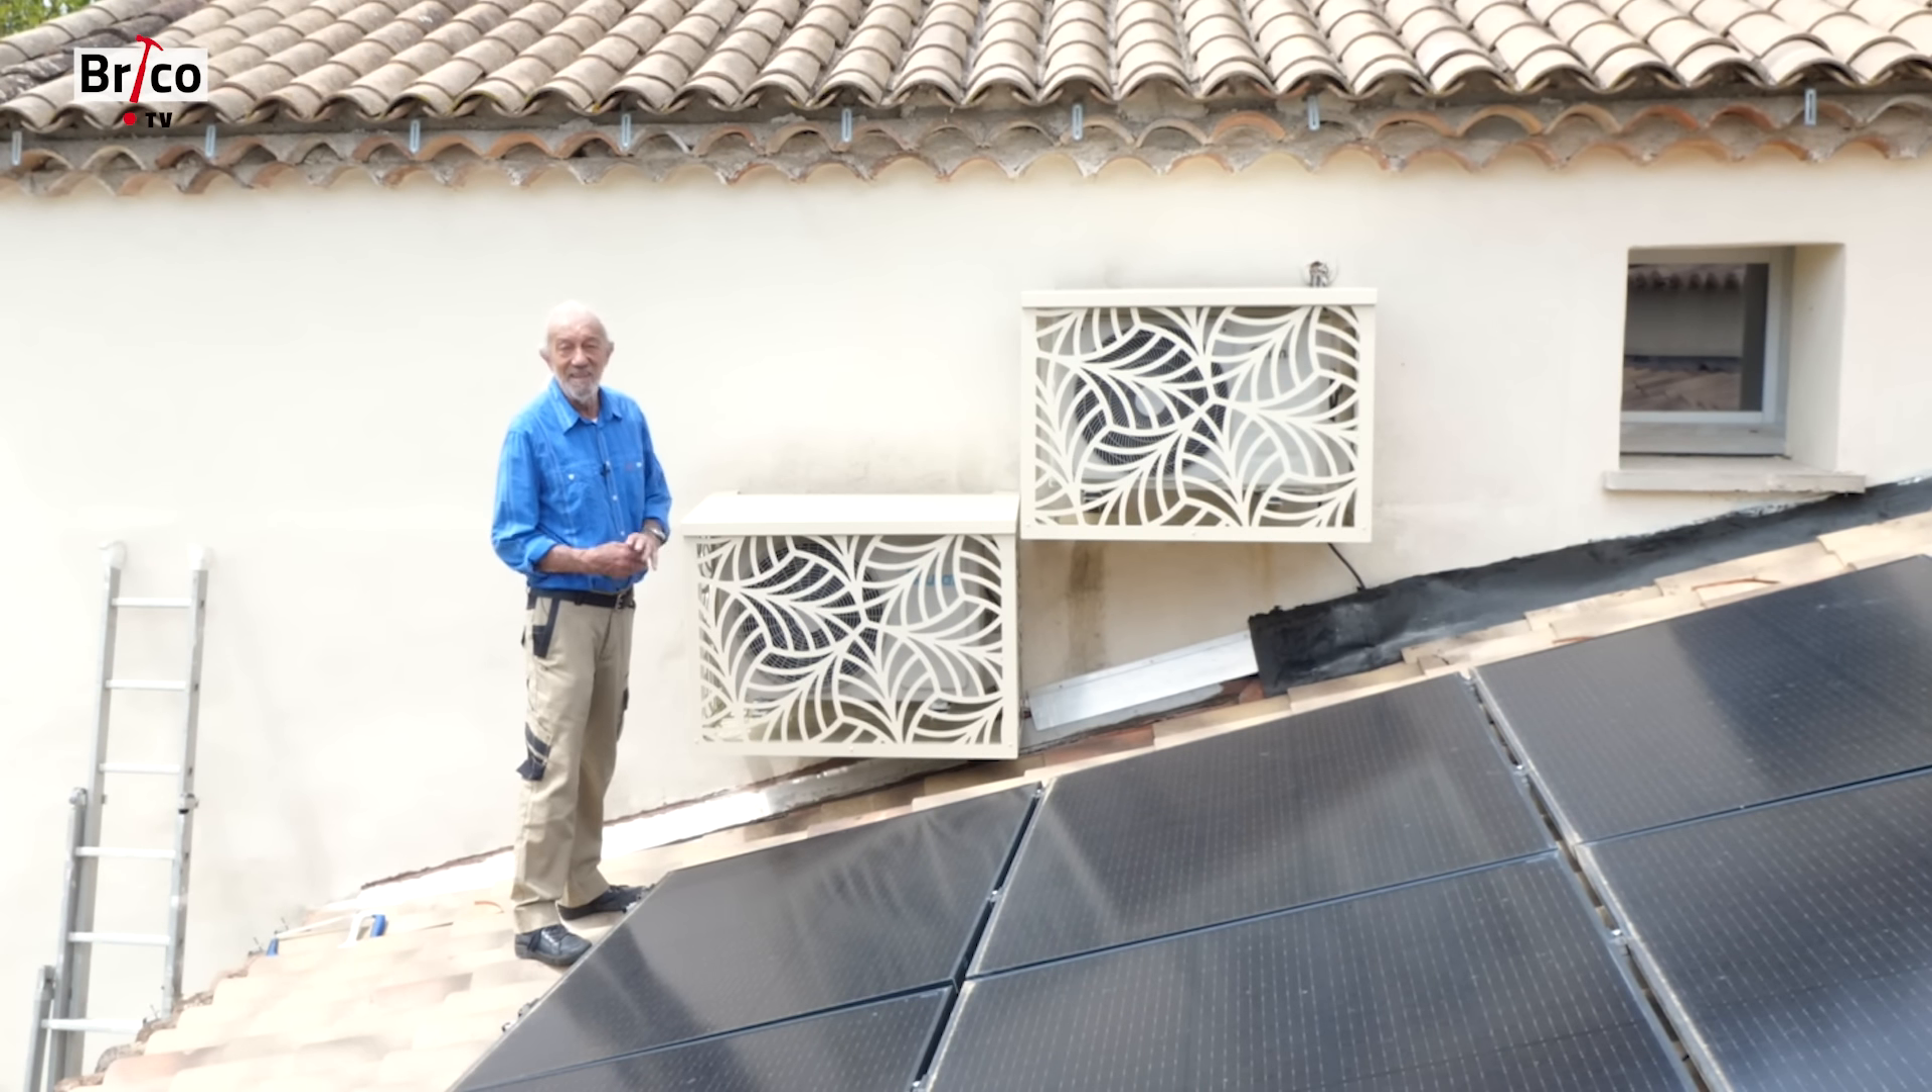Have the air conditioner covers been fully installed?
Yes.